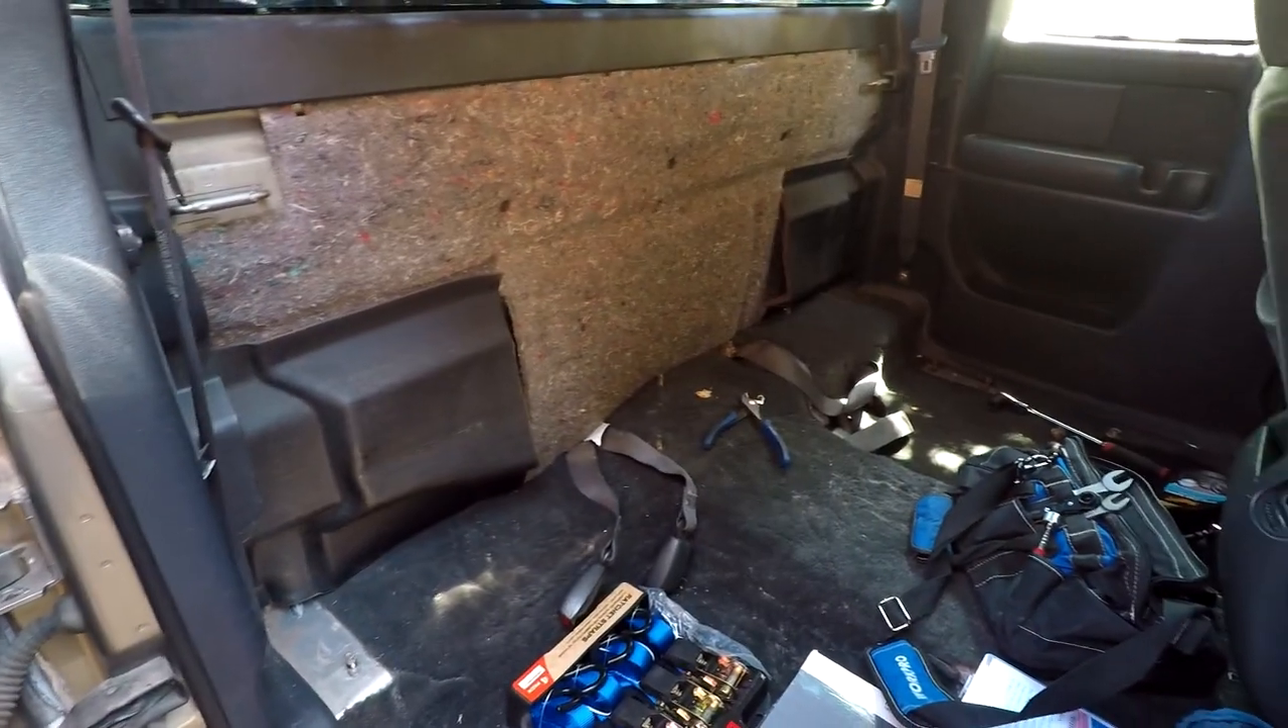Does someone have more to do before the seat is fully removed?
No.